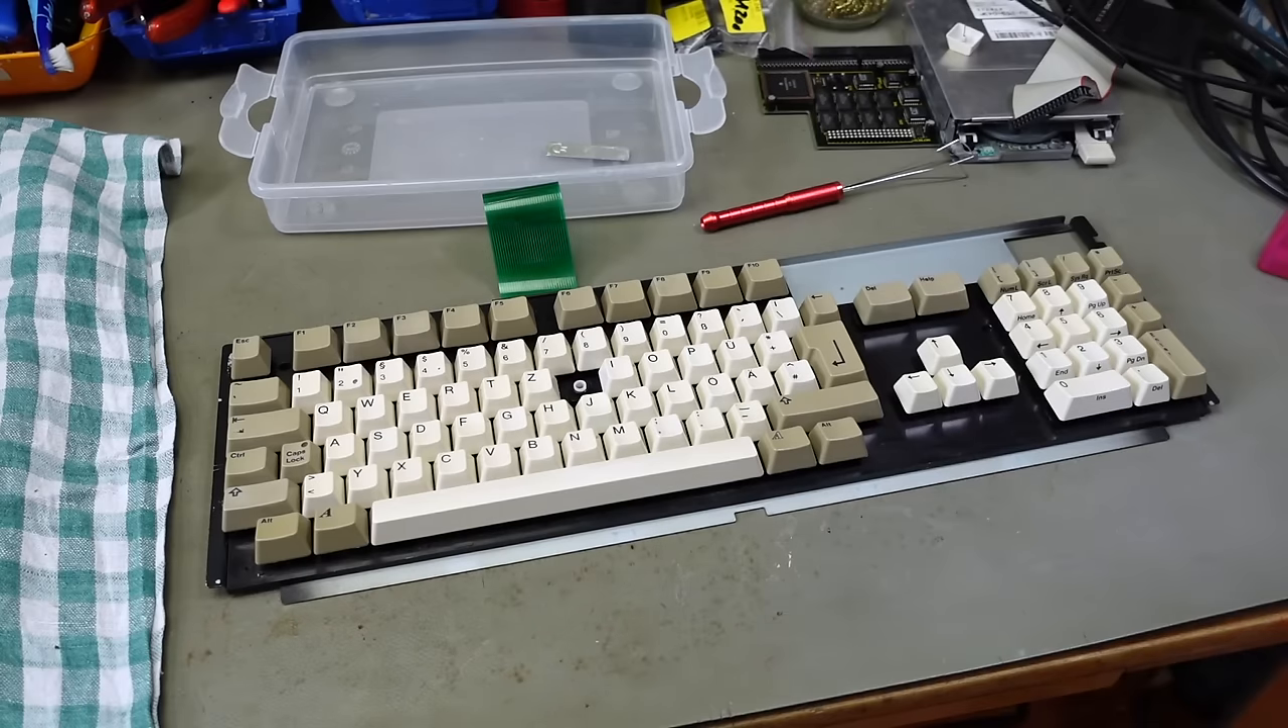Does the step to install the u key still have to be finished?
Yes.